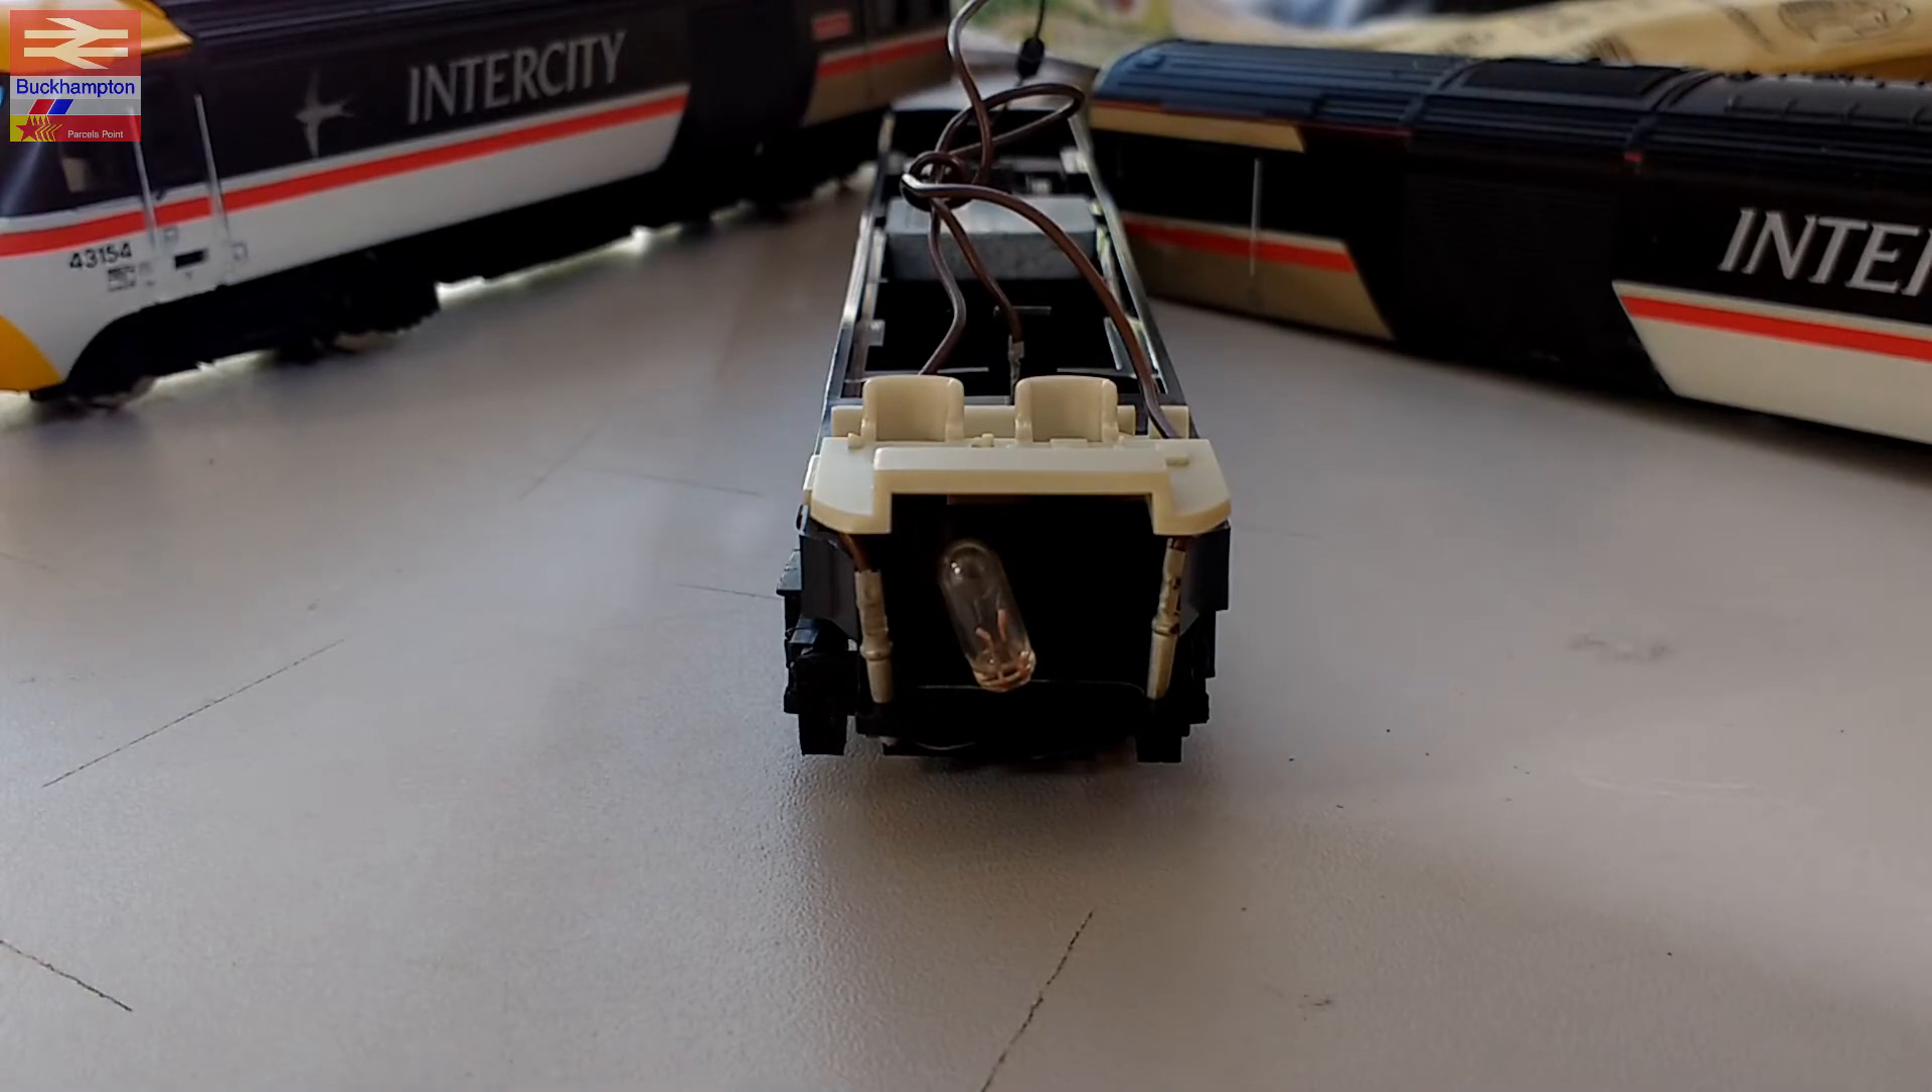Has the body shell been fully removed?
Yes.